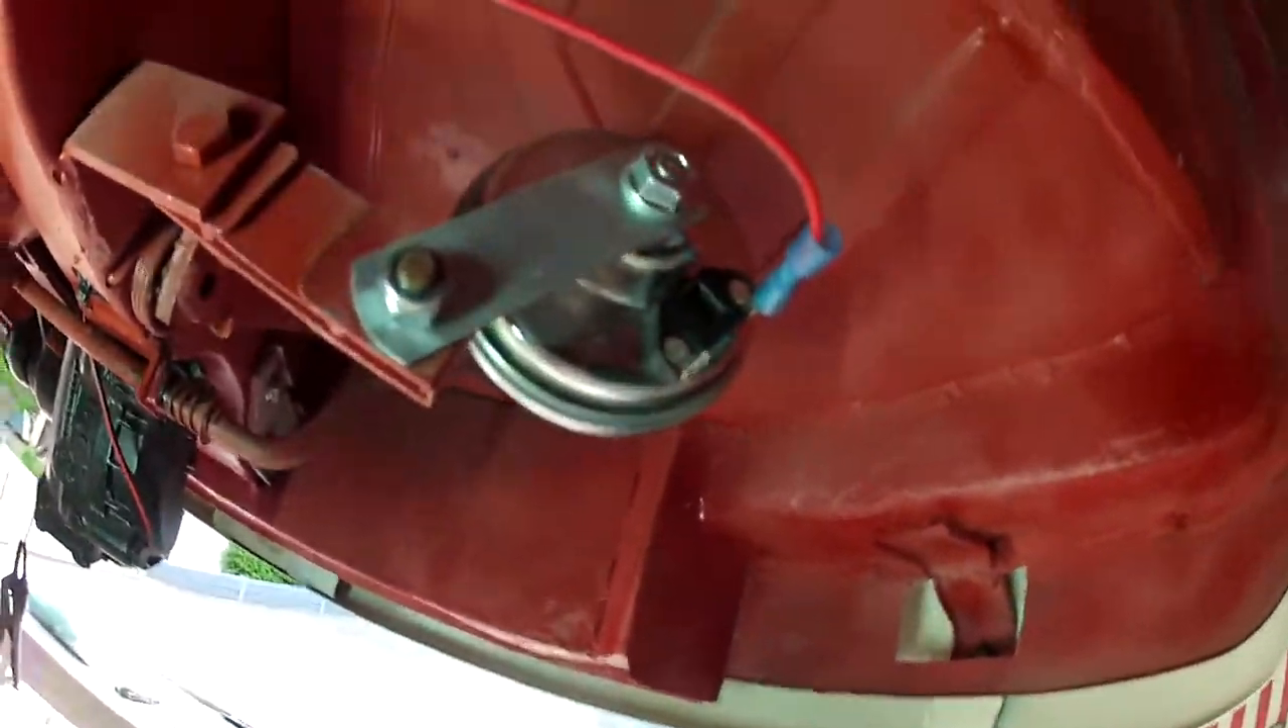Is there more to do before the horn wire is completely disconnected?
Yes.